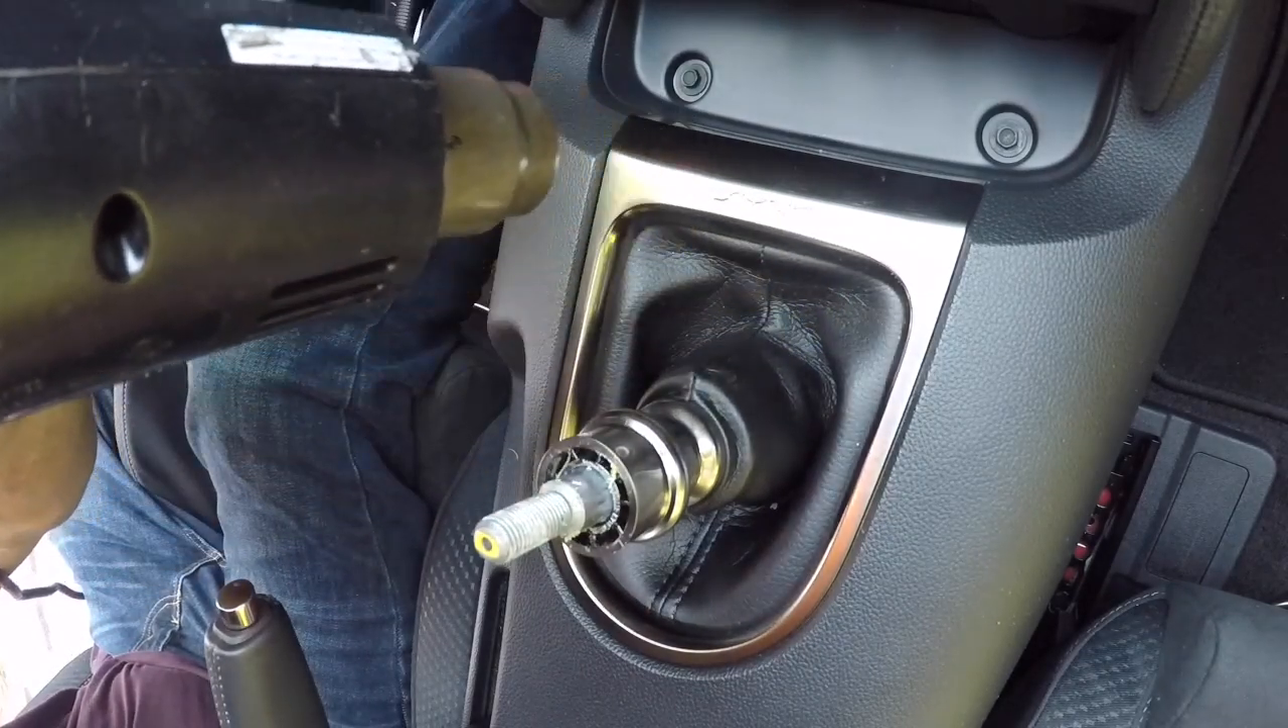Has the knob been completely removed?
Yes.